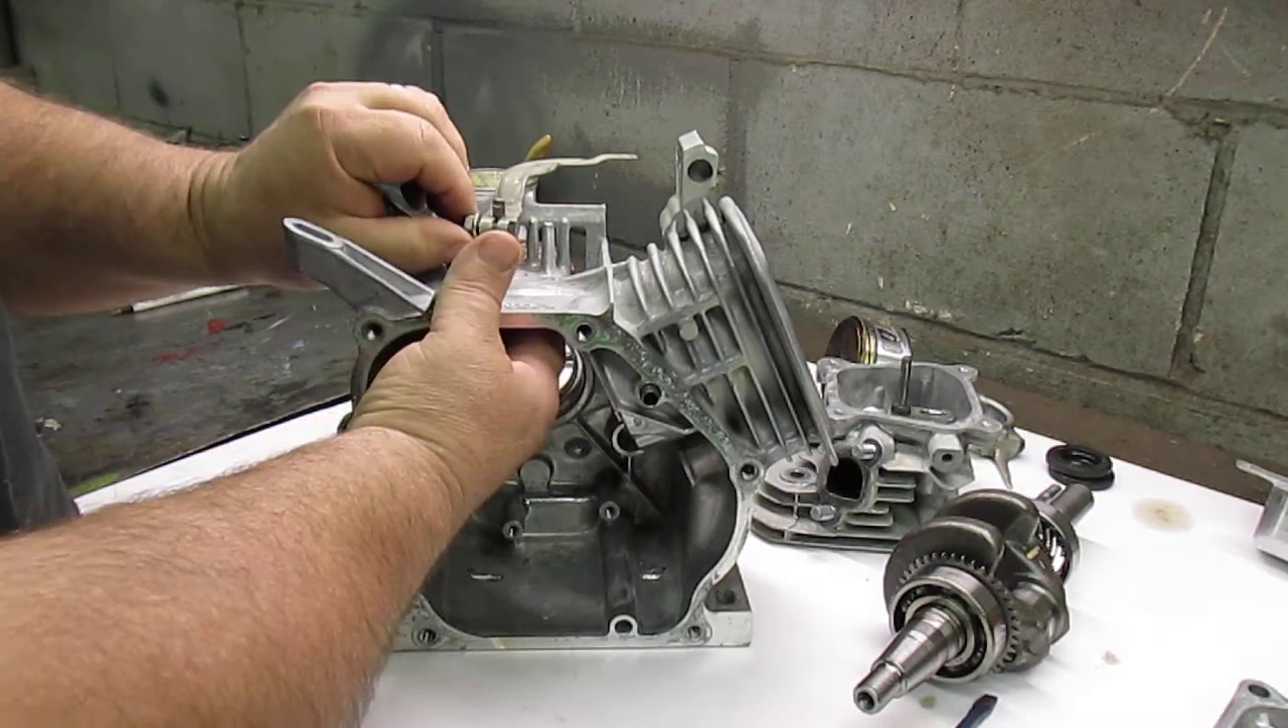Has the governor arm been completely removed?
No.